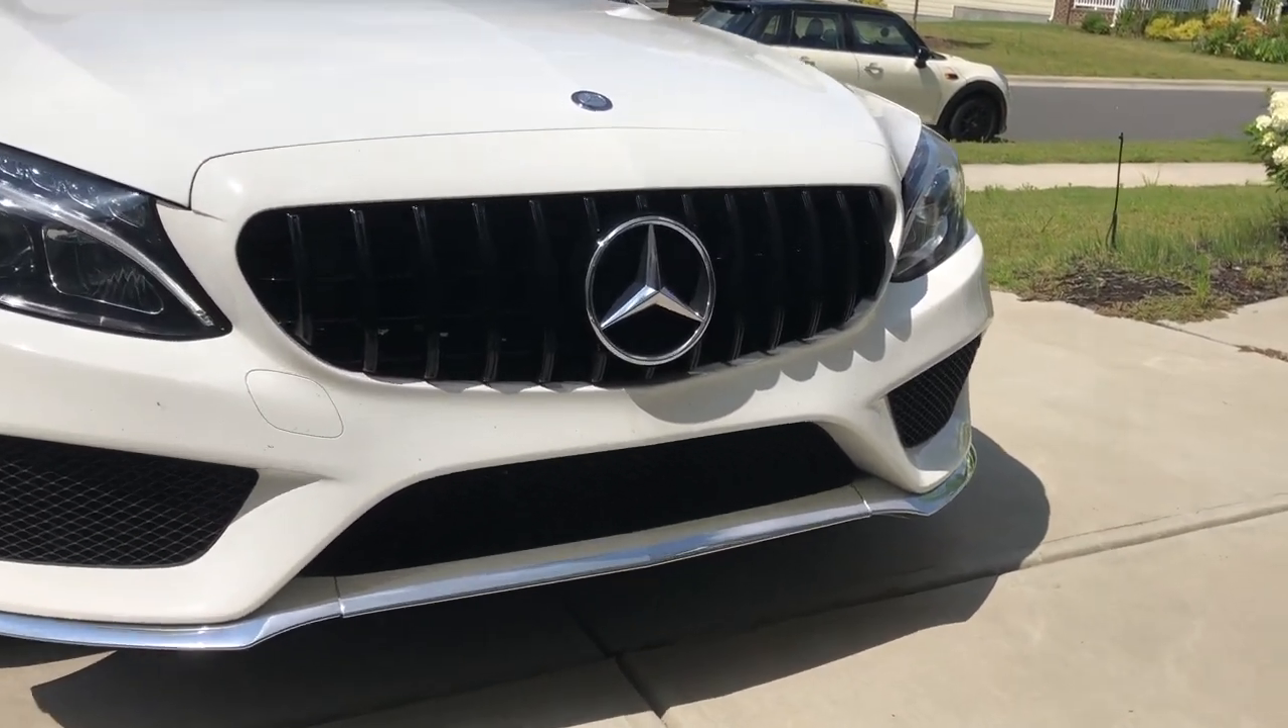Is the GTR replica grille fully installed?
Yes.